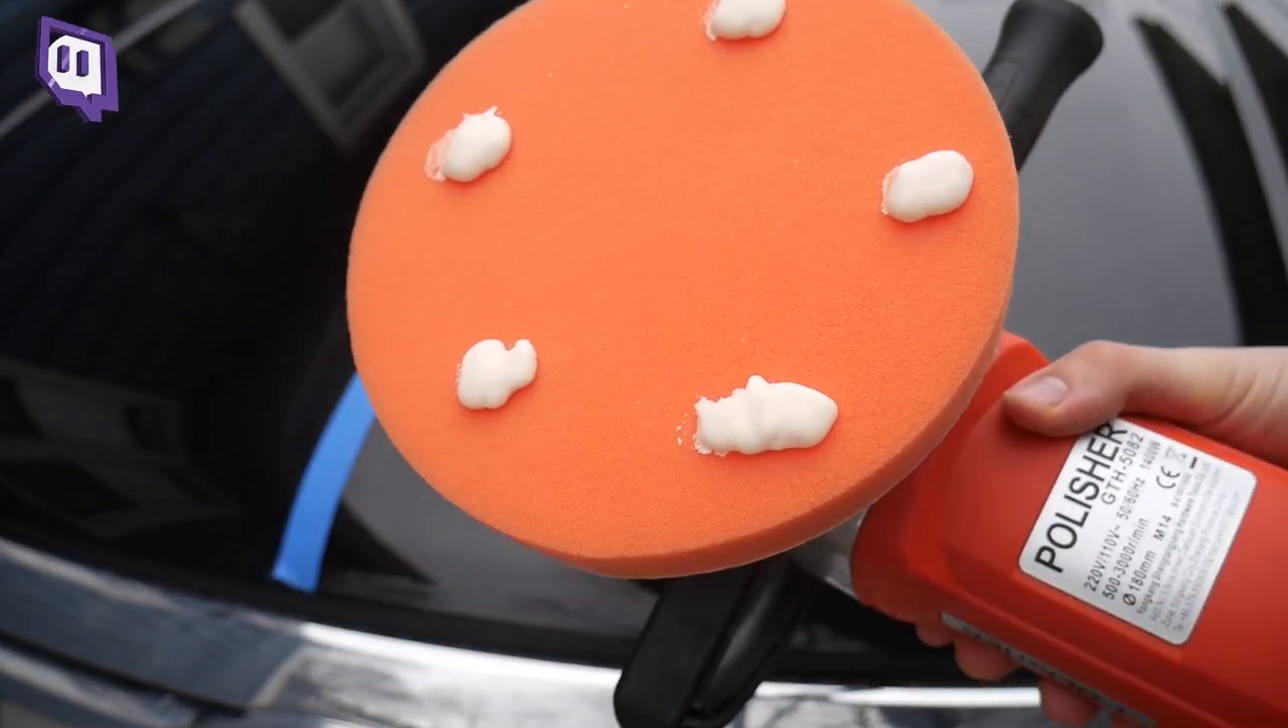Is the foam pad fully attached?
Yes.